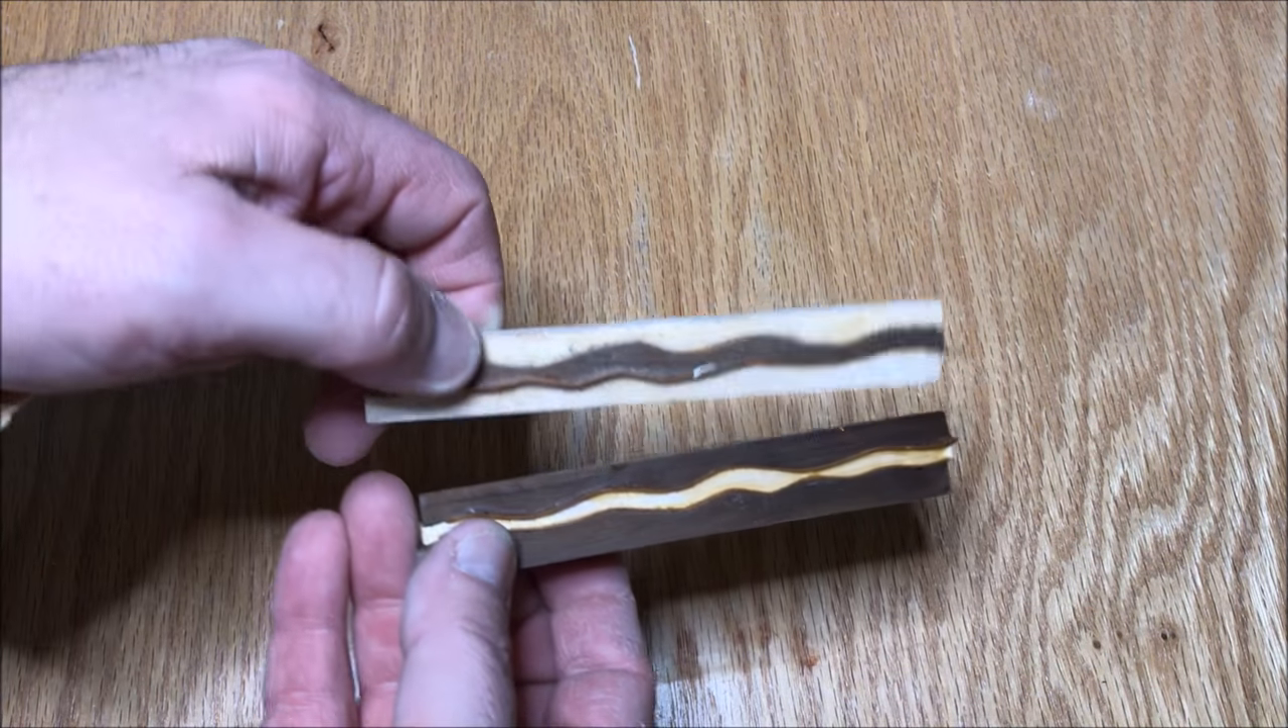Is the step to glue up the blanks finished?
Yes.